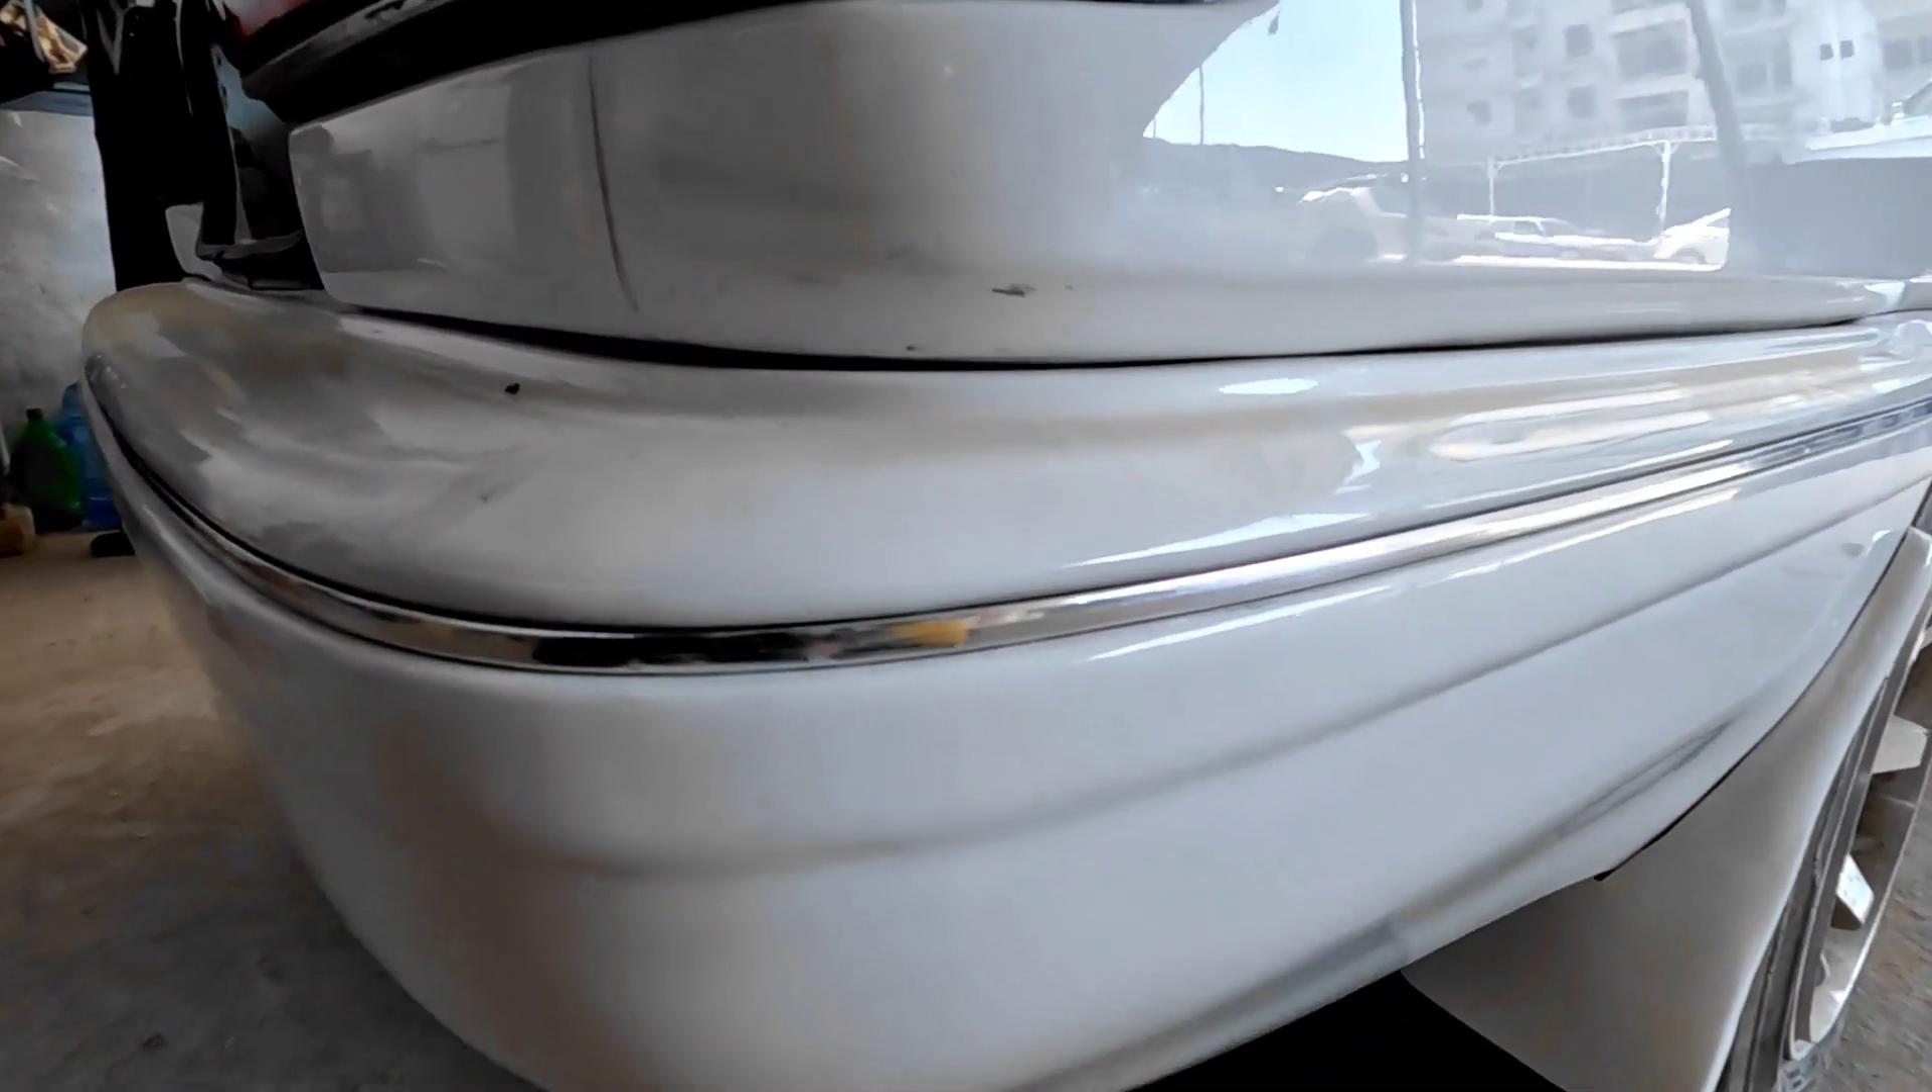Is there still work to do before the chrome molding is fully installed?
No.